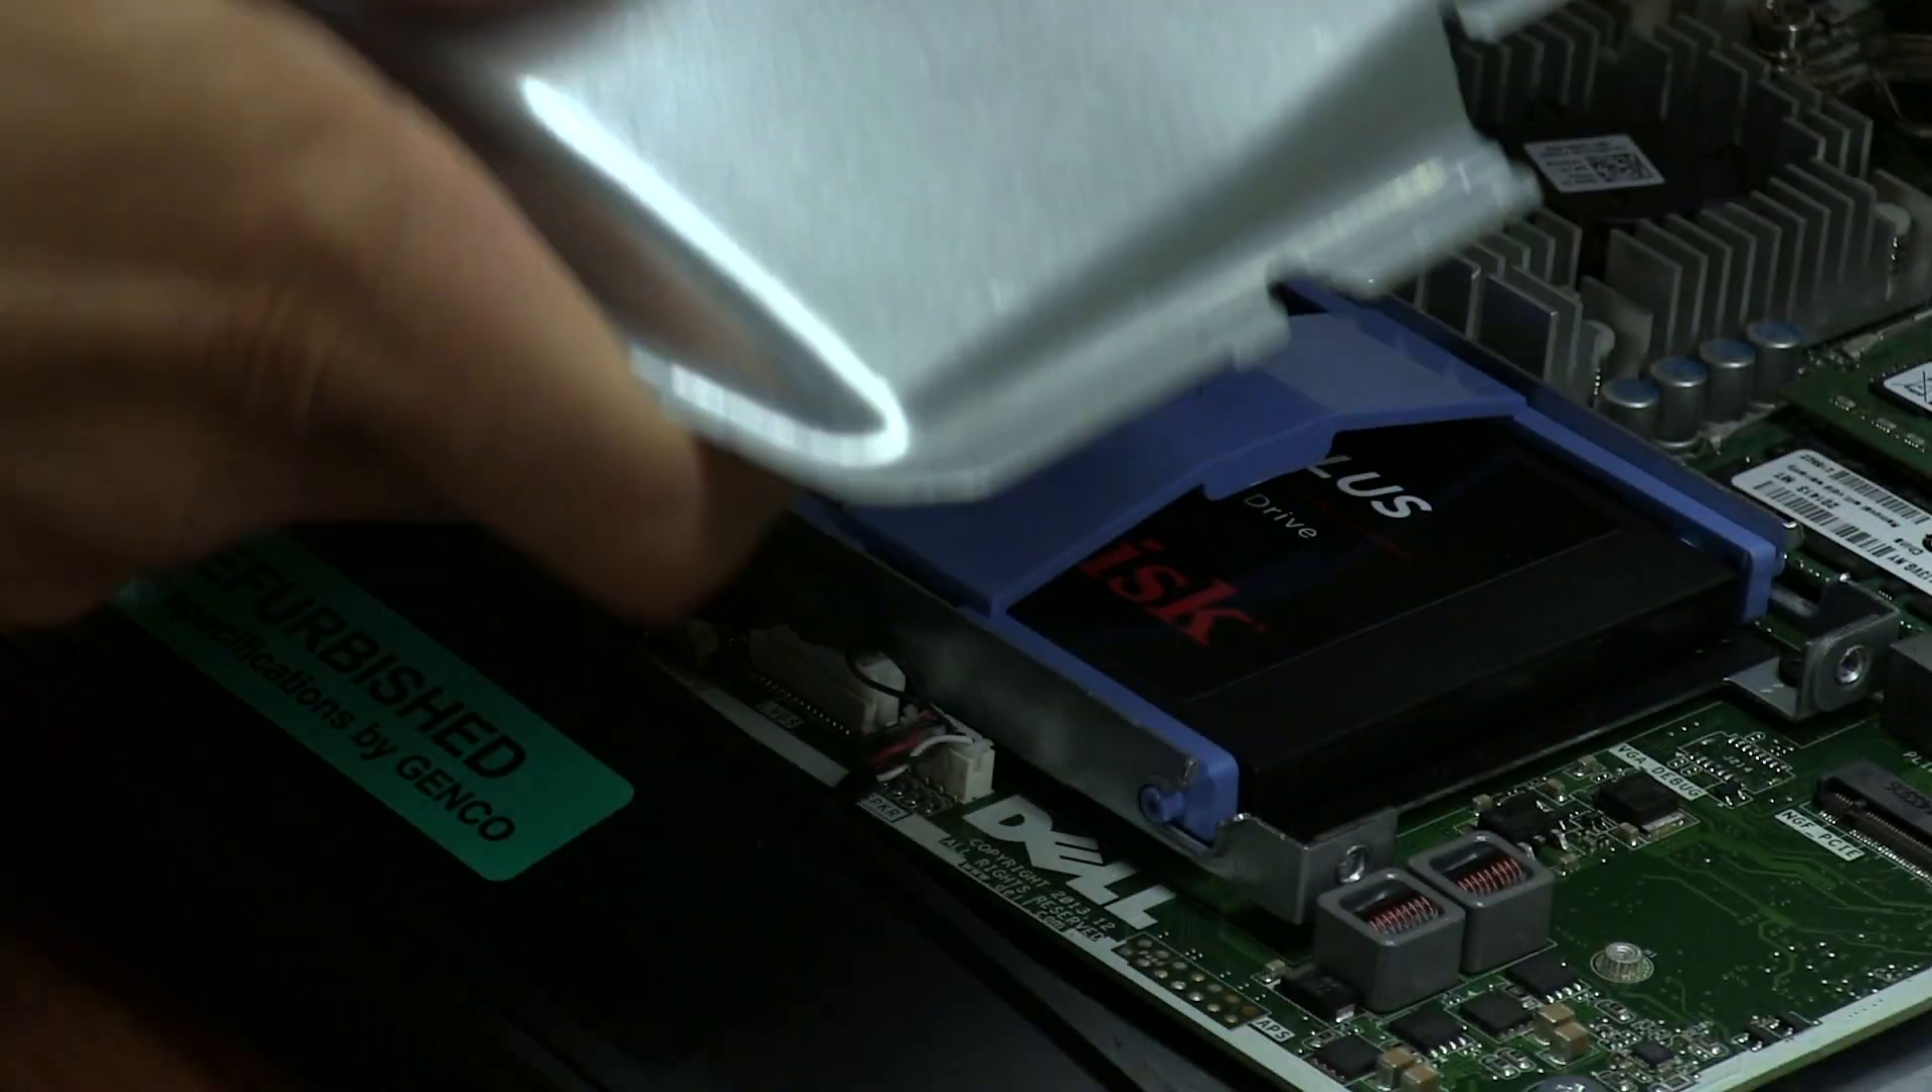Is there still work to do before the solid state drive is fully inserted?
No.